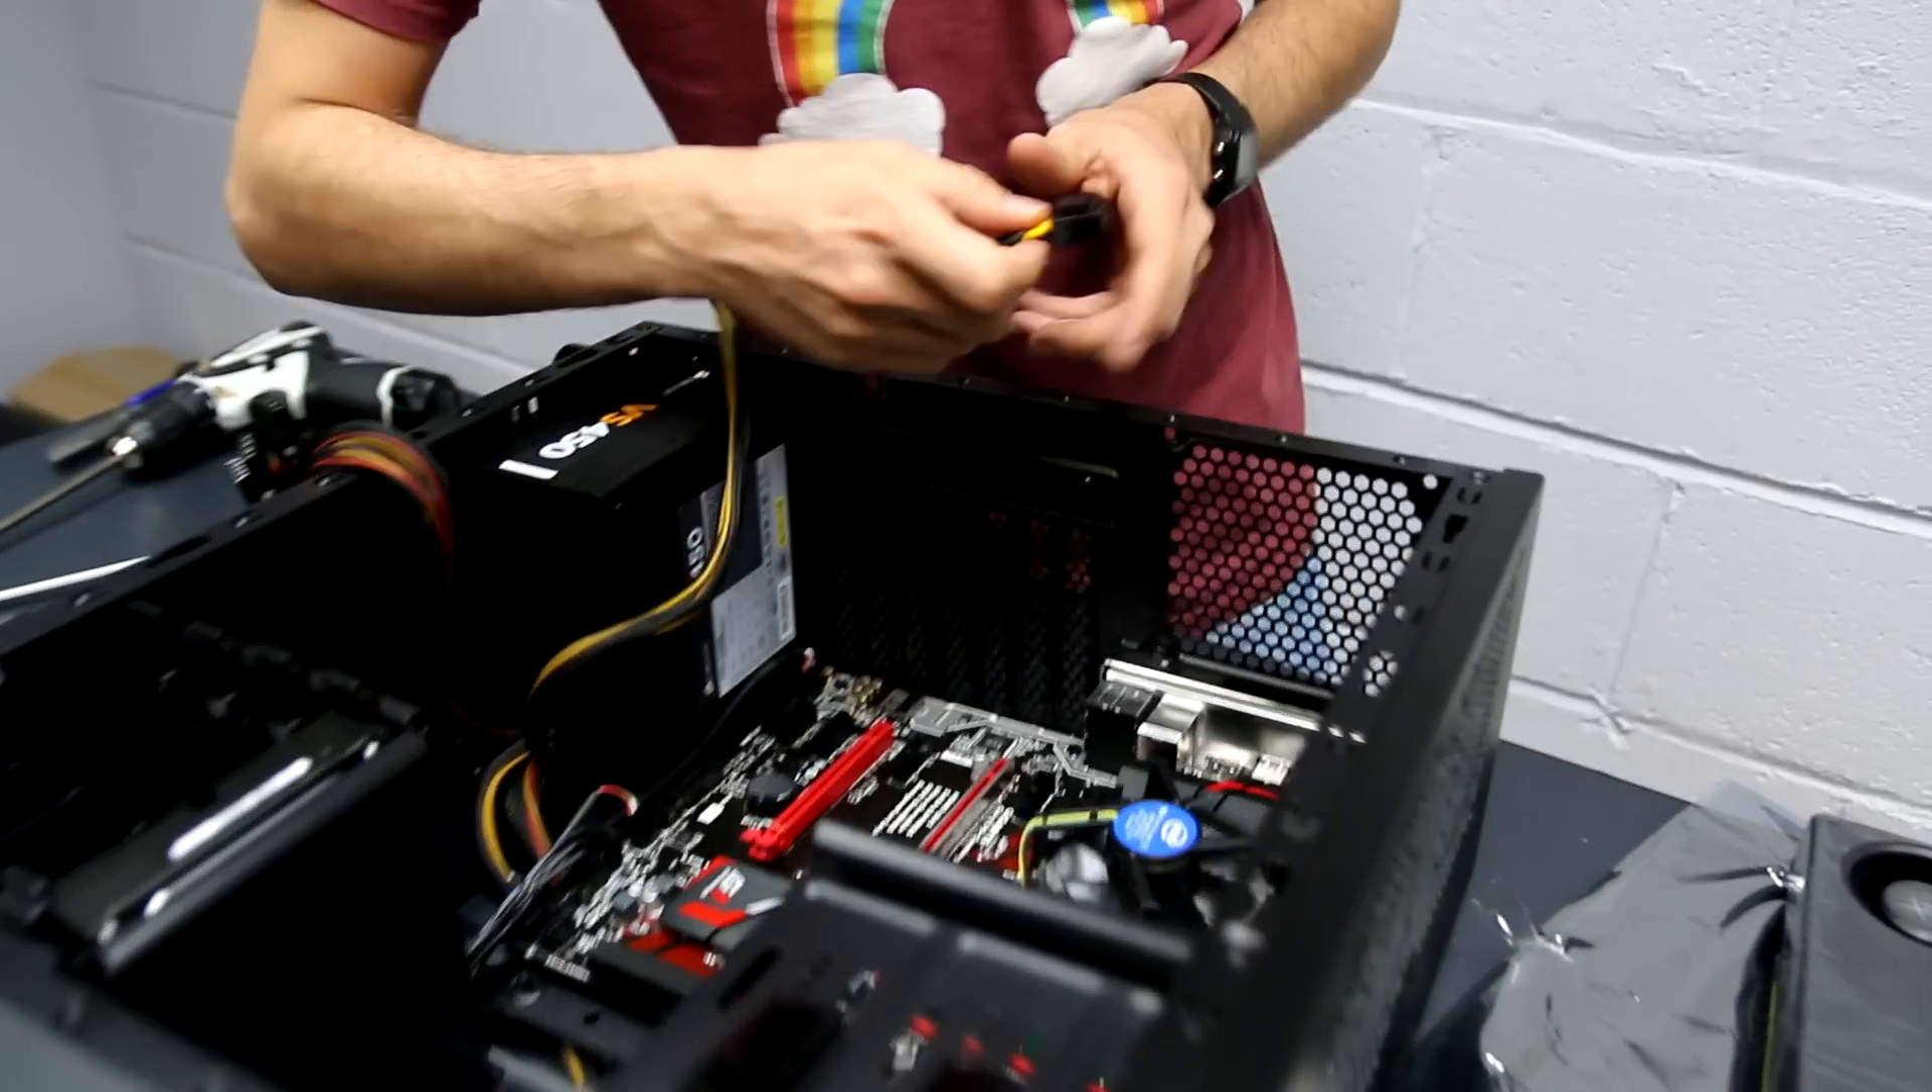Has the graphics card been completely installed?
No.